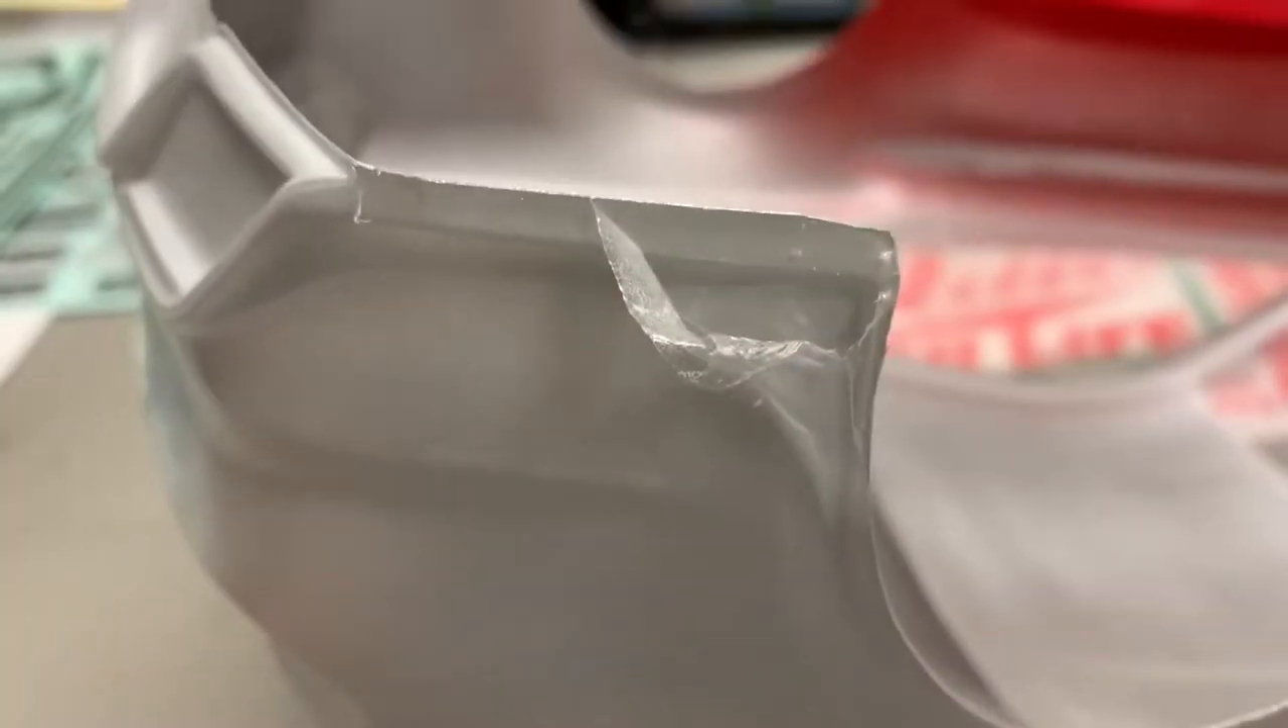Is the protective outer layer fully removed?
No.